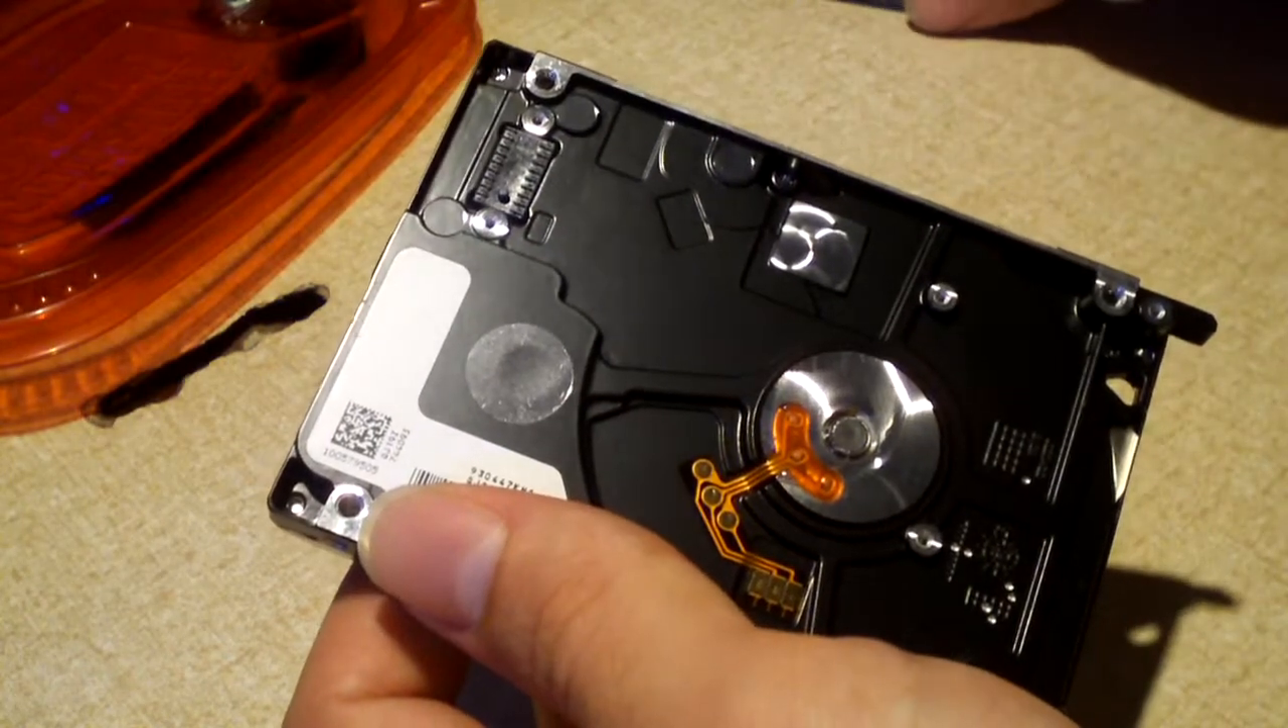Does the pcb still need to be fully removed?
No.